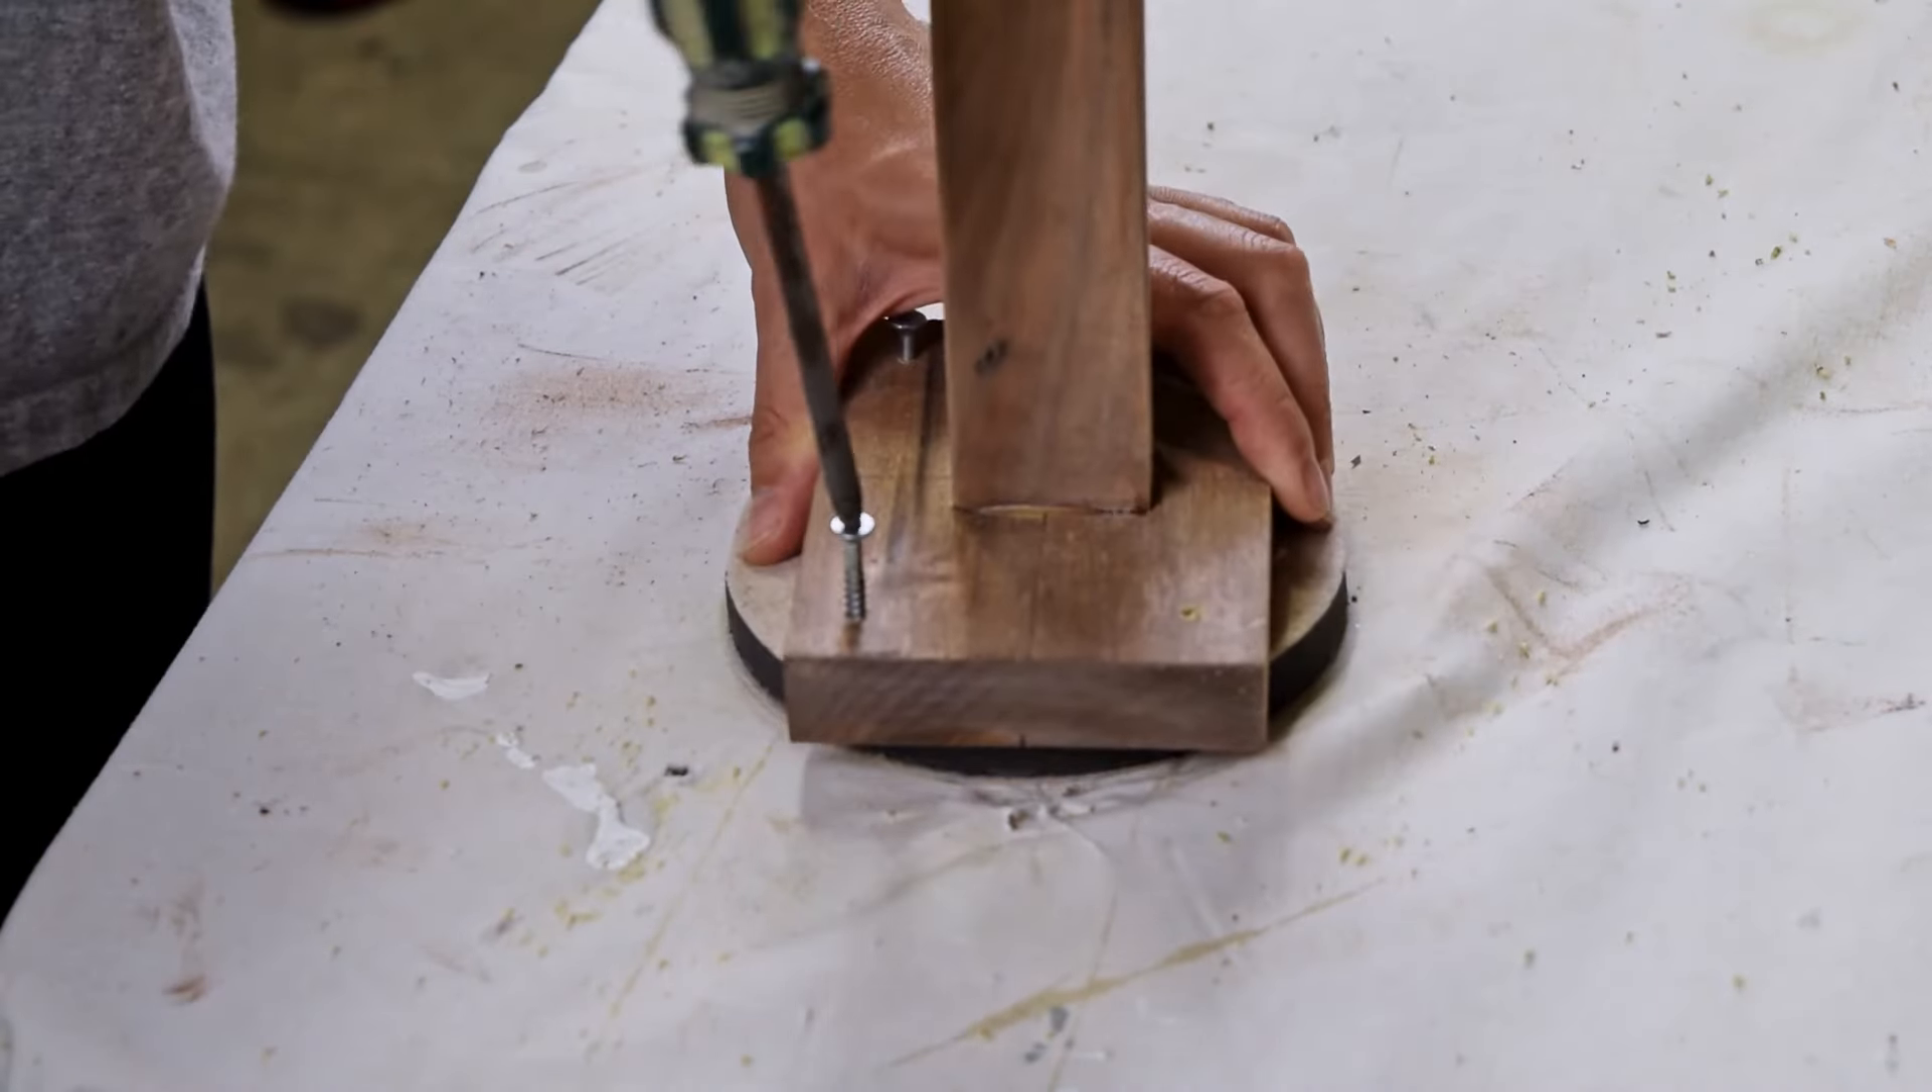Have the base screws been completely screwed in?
No.